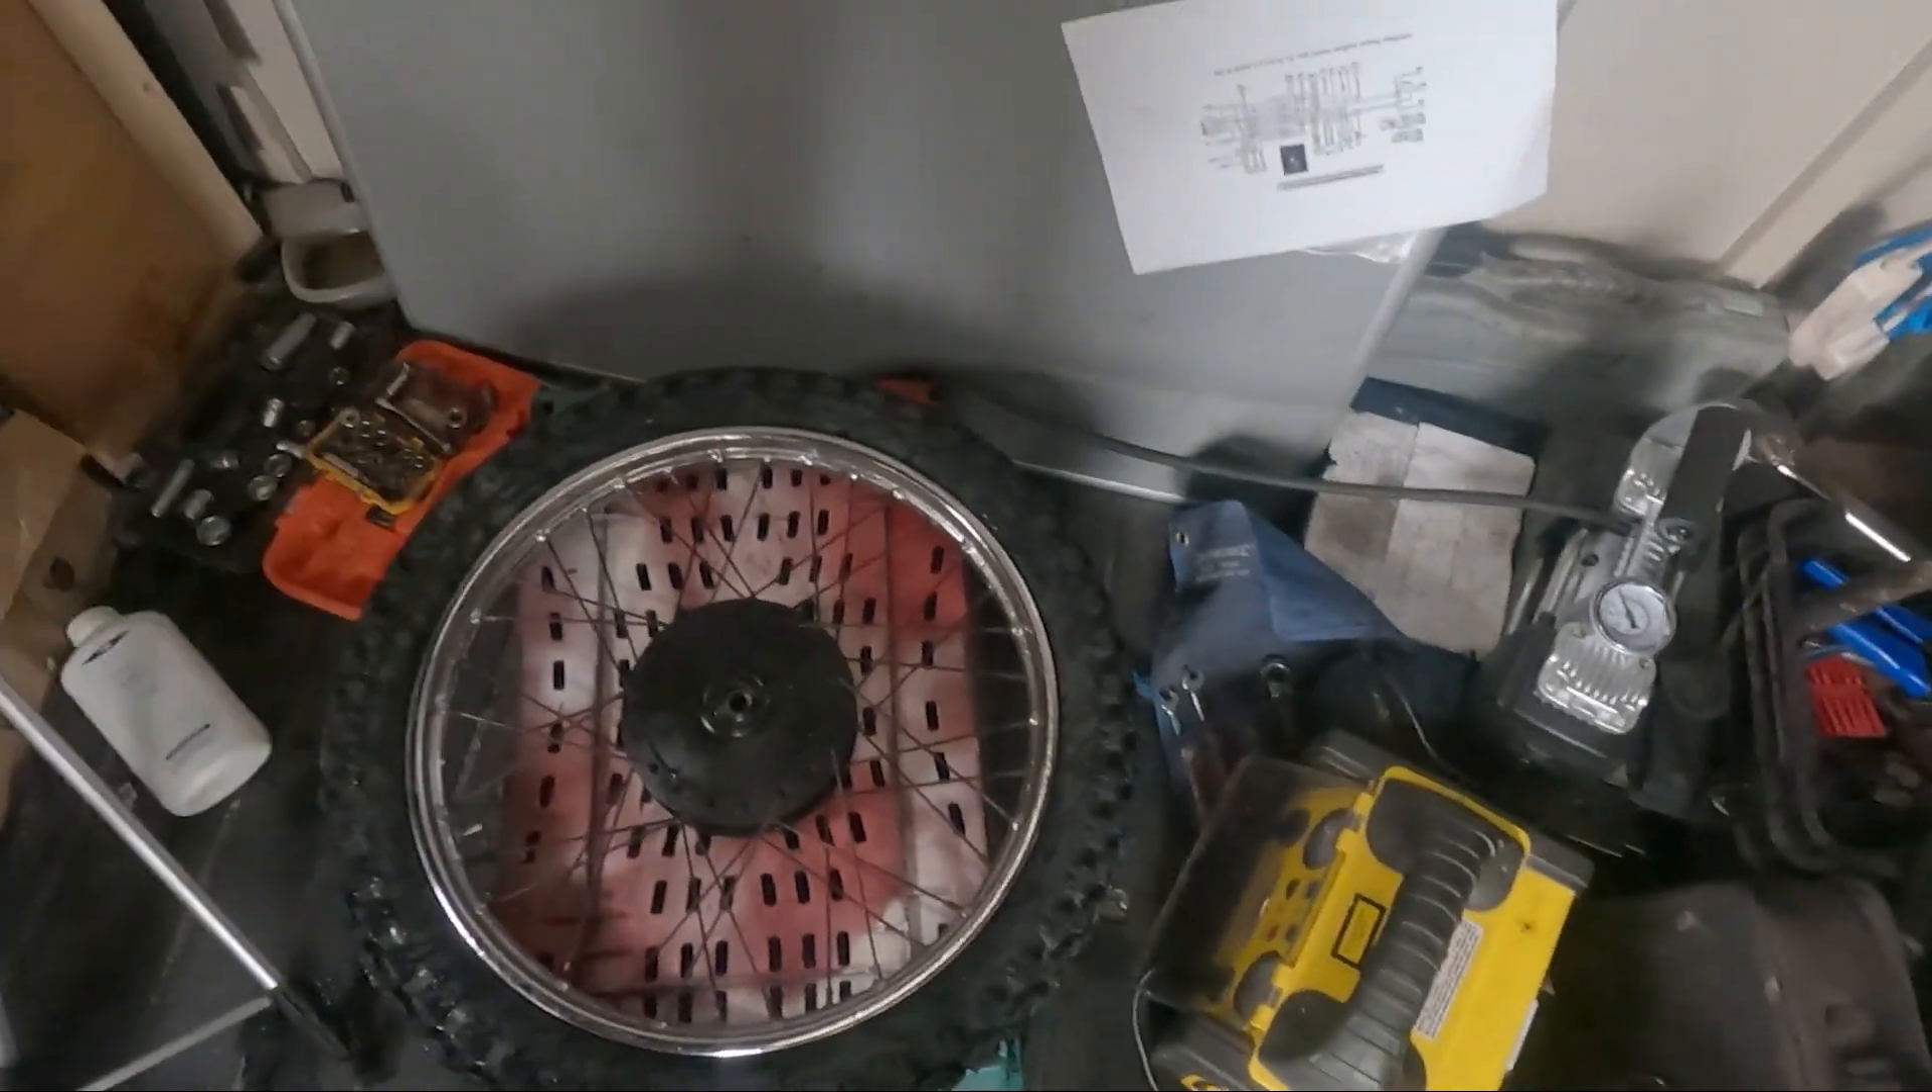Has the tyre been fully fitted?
Yes.